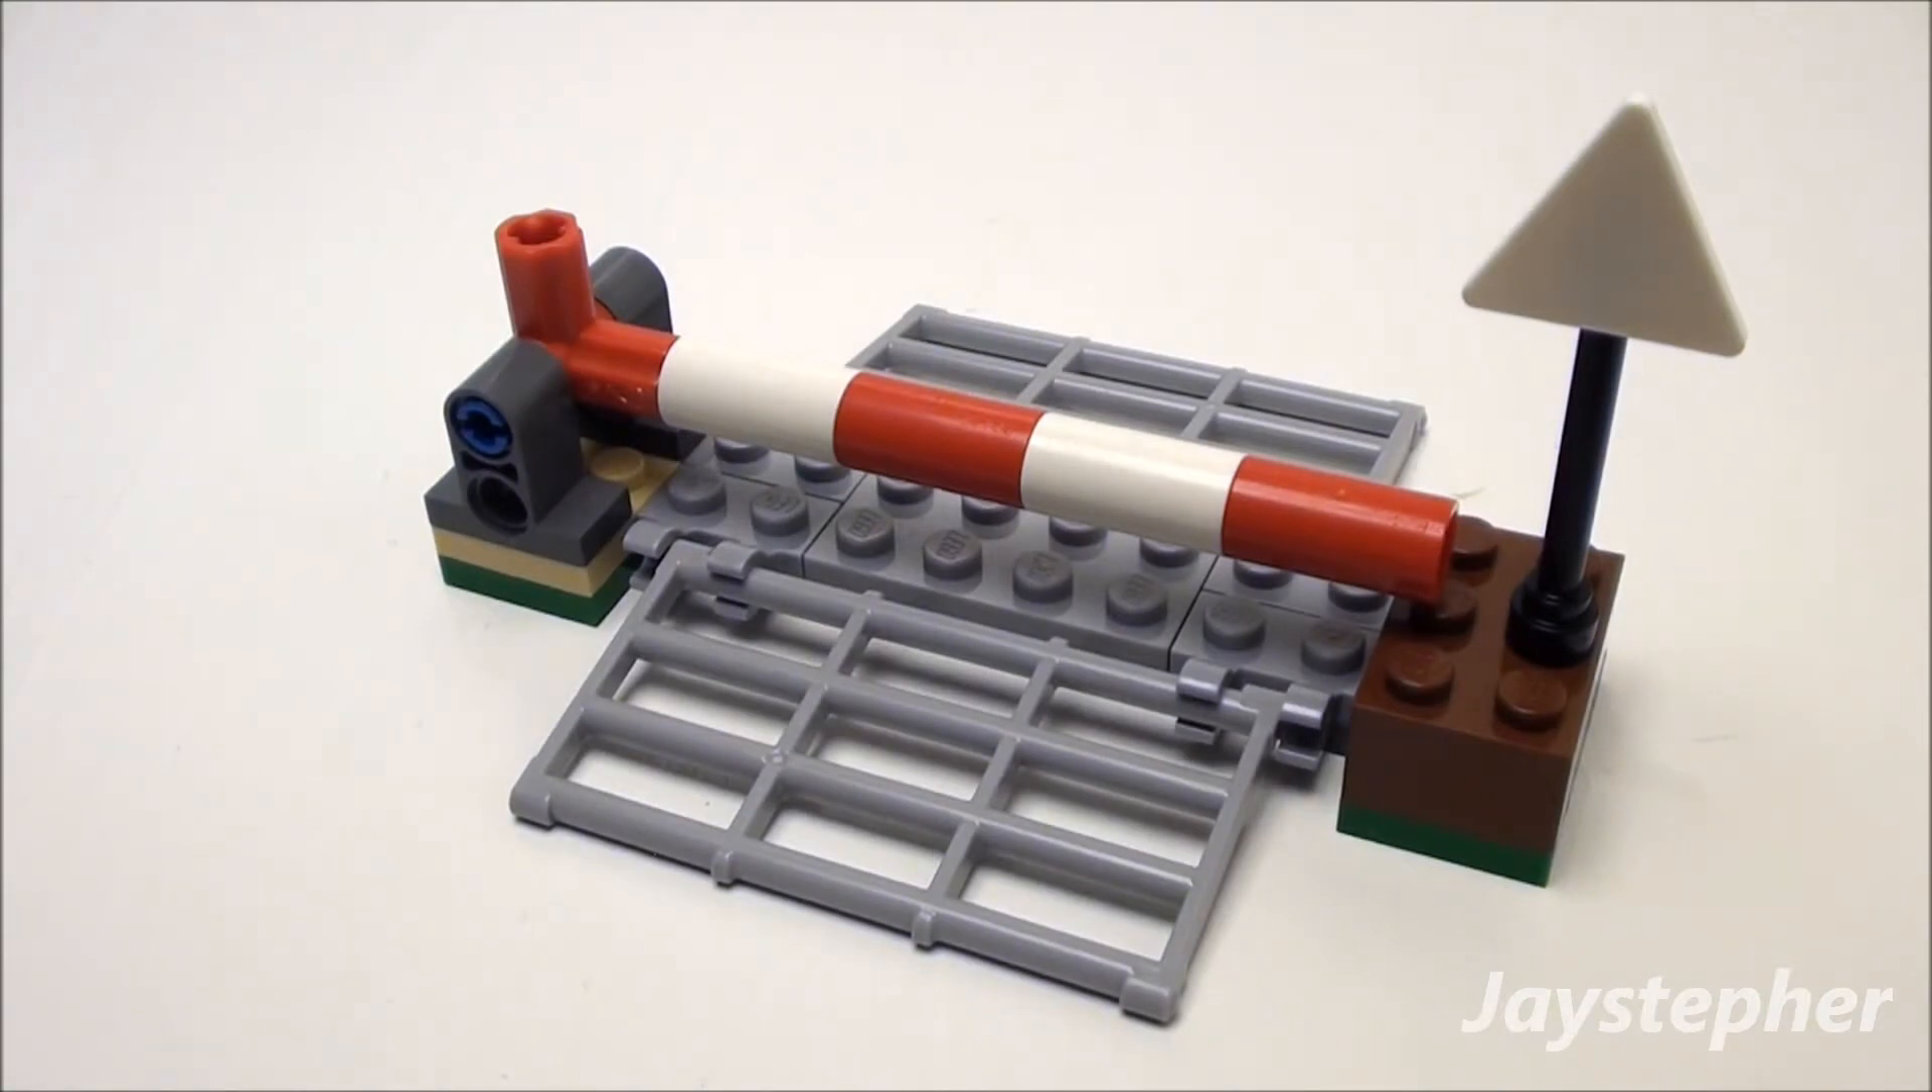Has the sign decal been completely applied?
No.